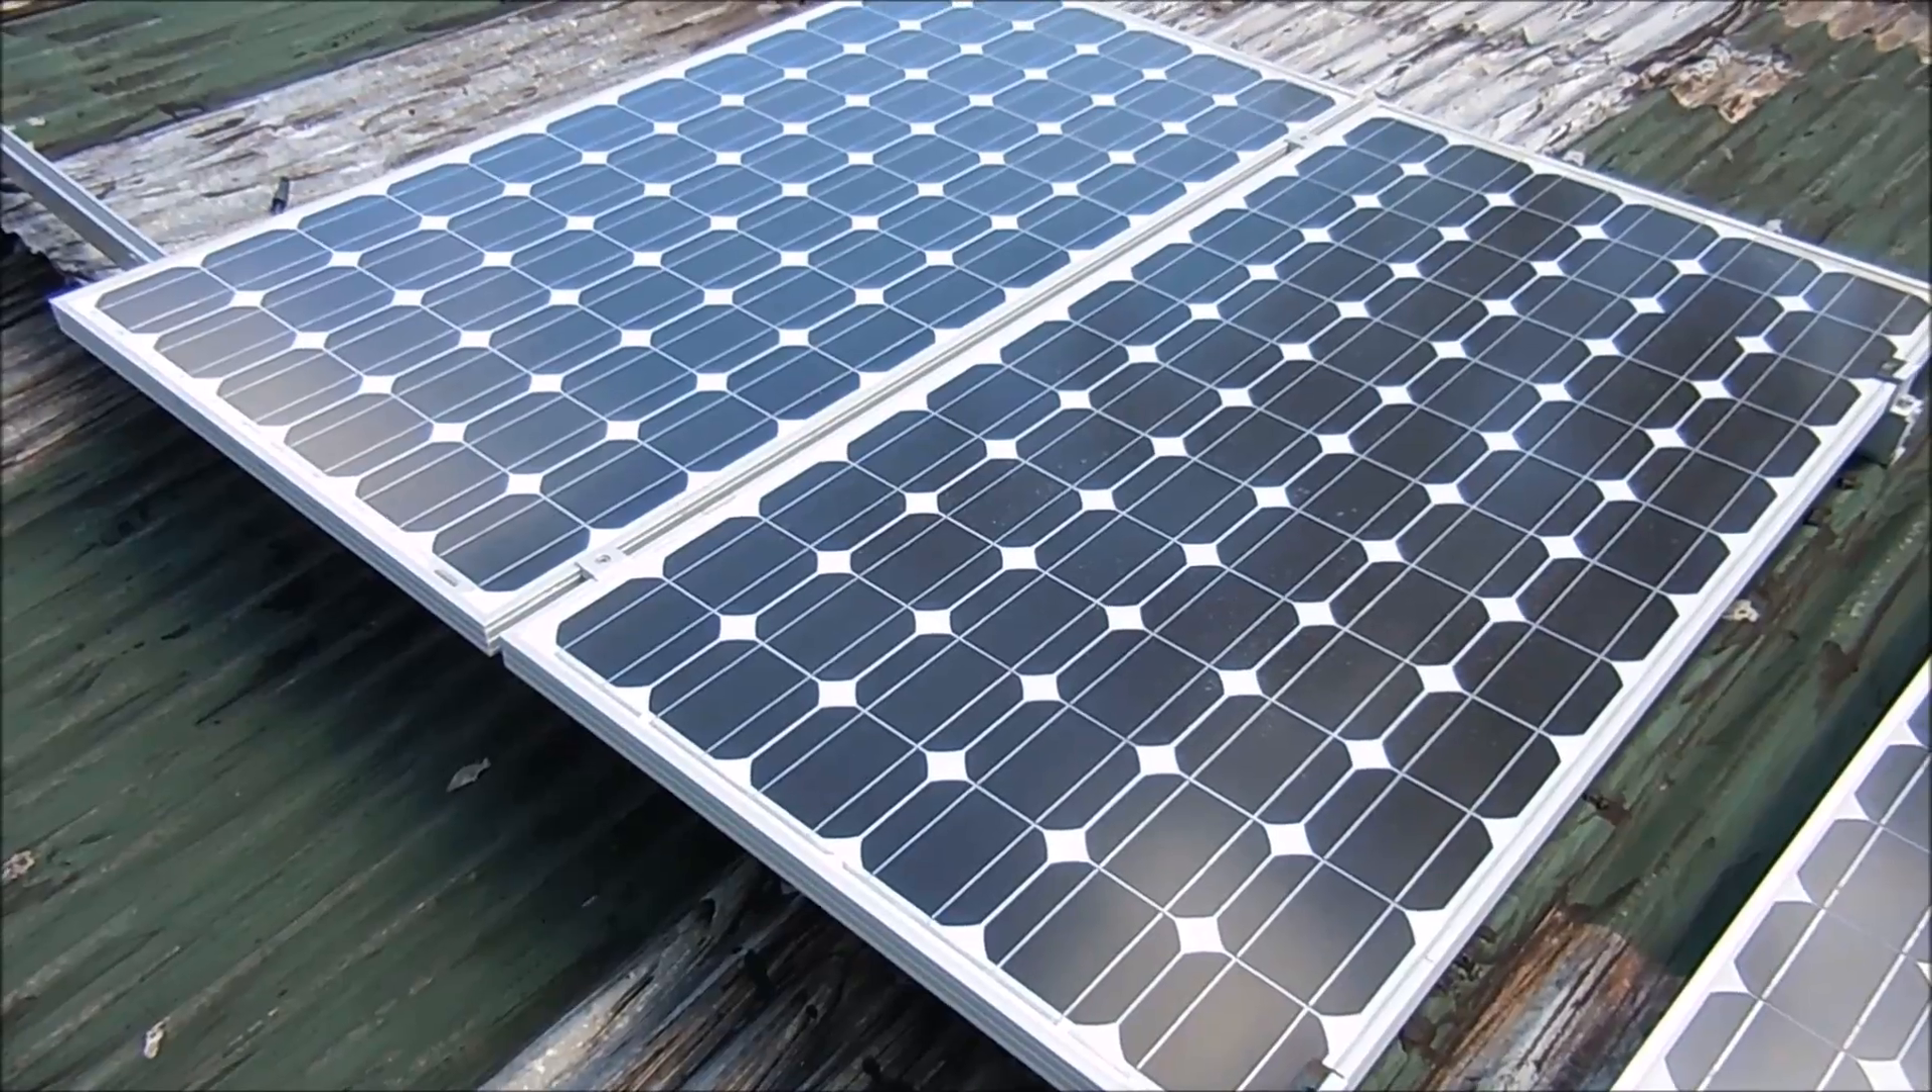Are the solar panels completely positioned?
Yes.